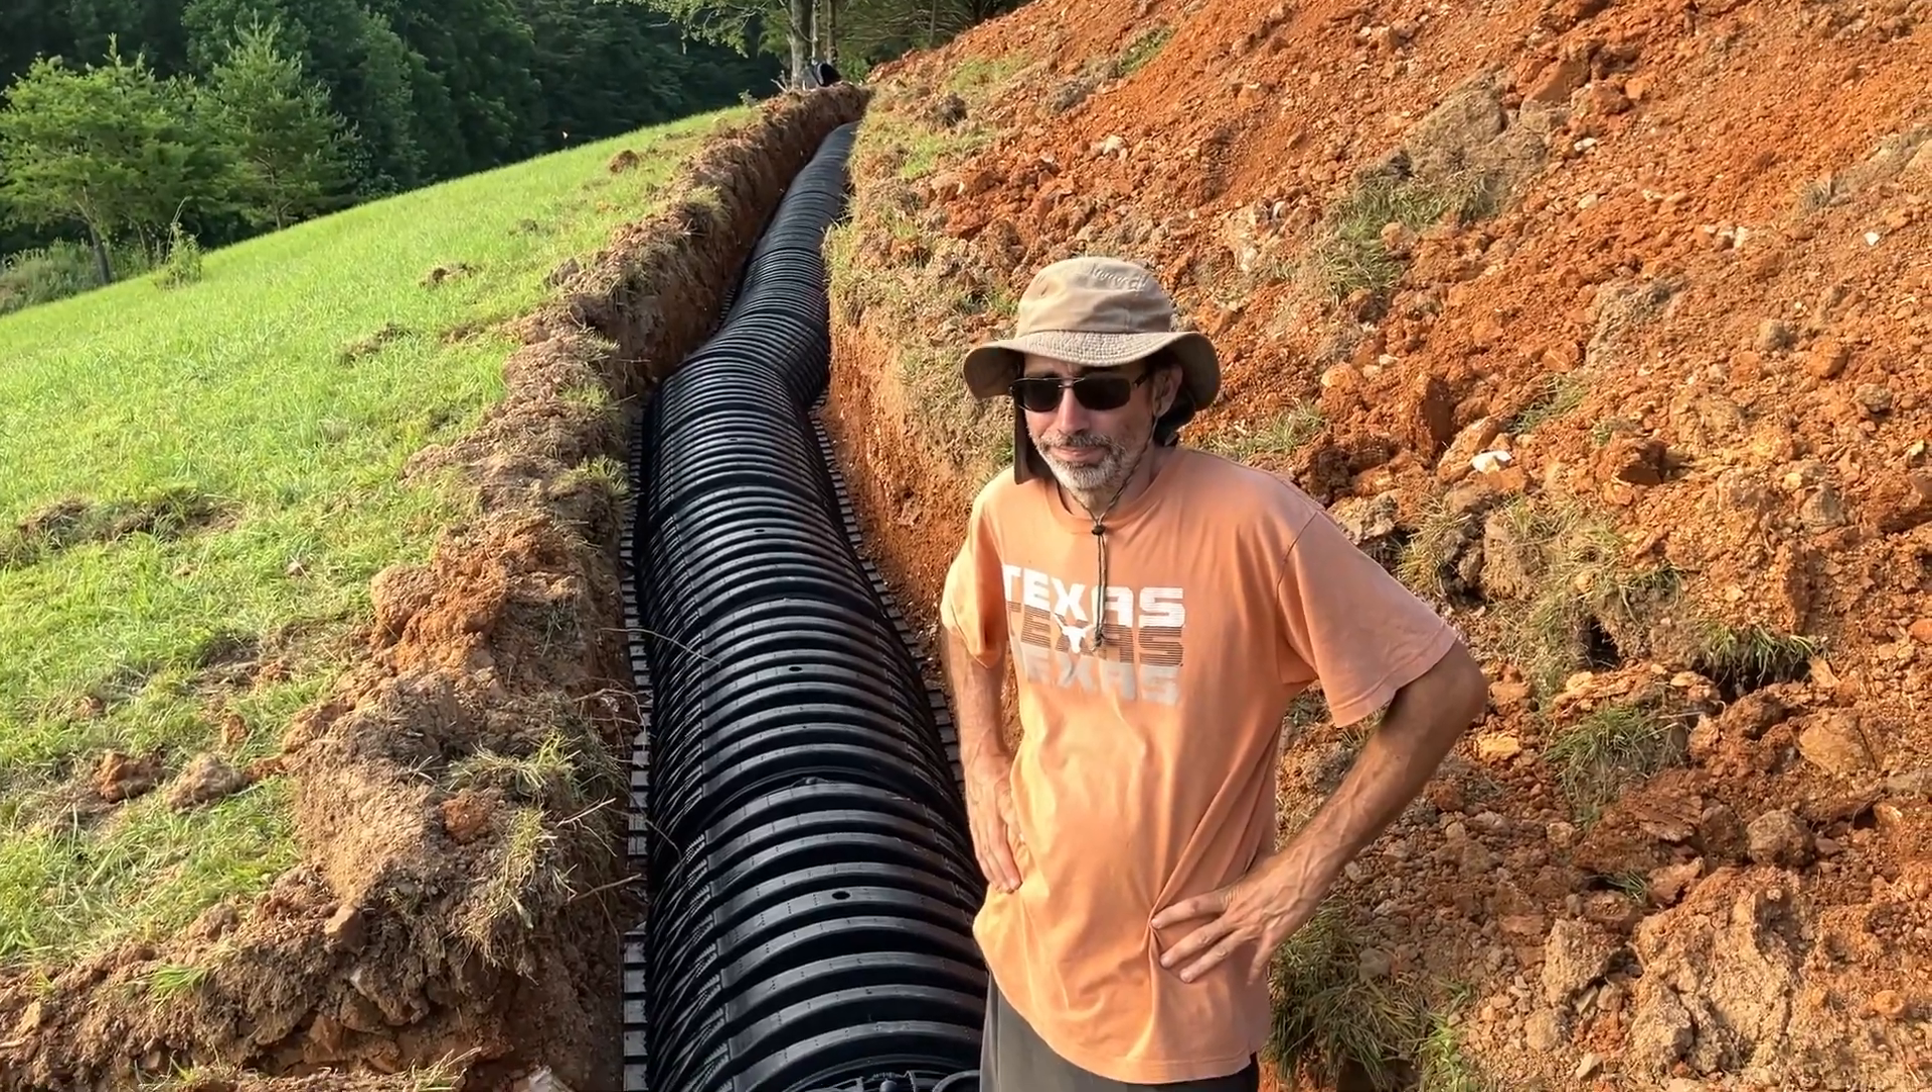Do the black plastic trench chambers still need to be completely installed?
No.